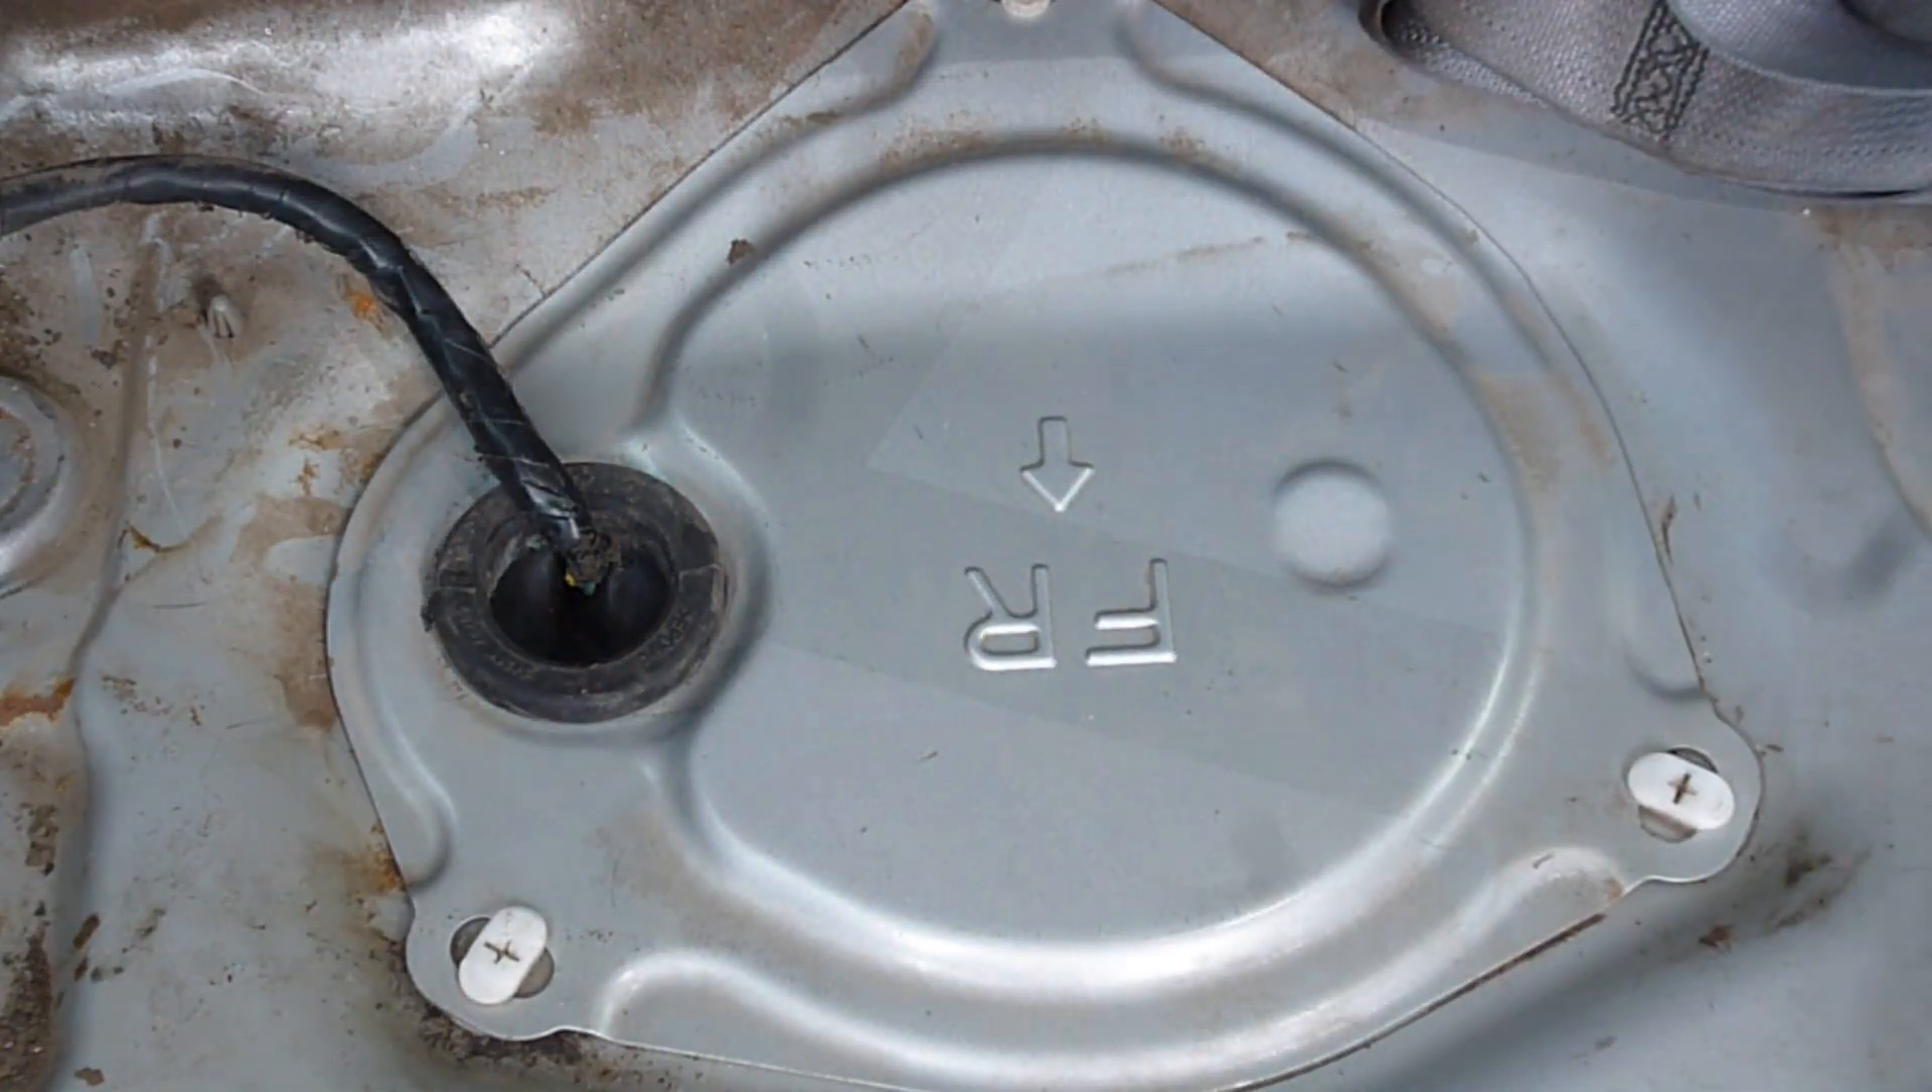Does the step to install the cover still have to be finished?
No.